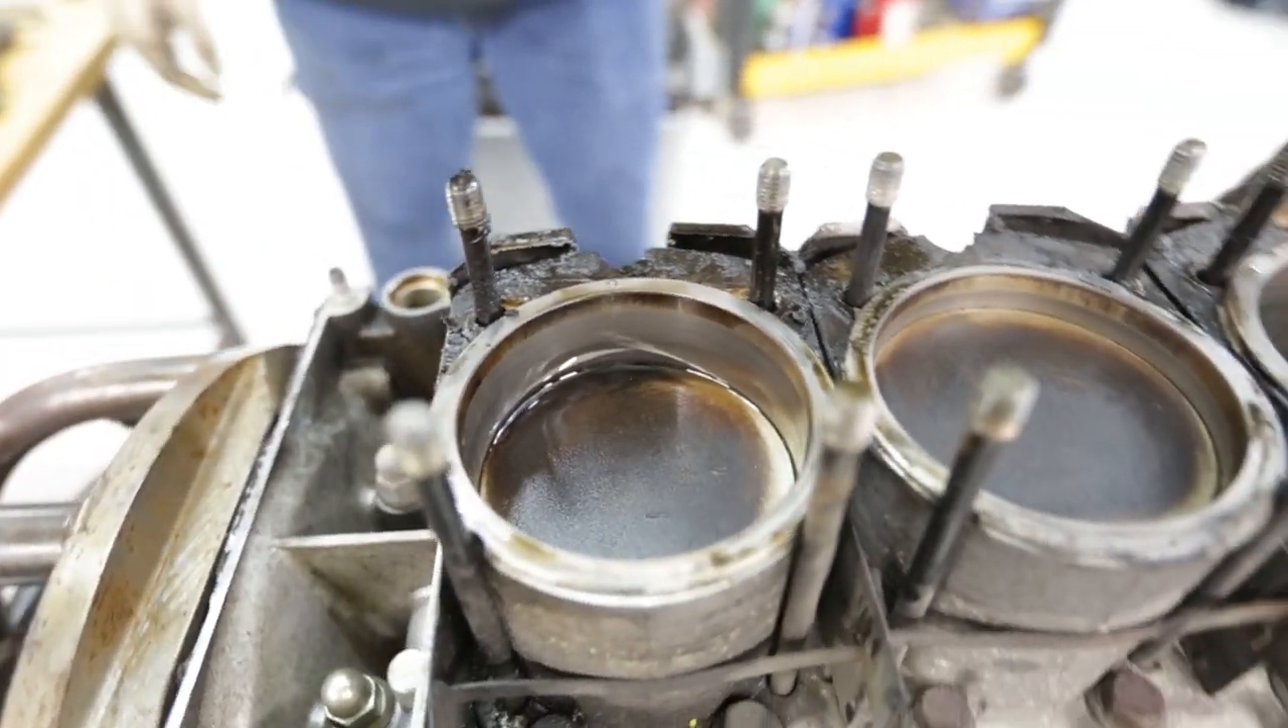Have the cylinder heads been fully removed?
Yes.